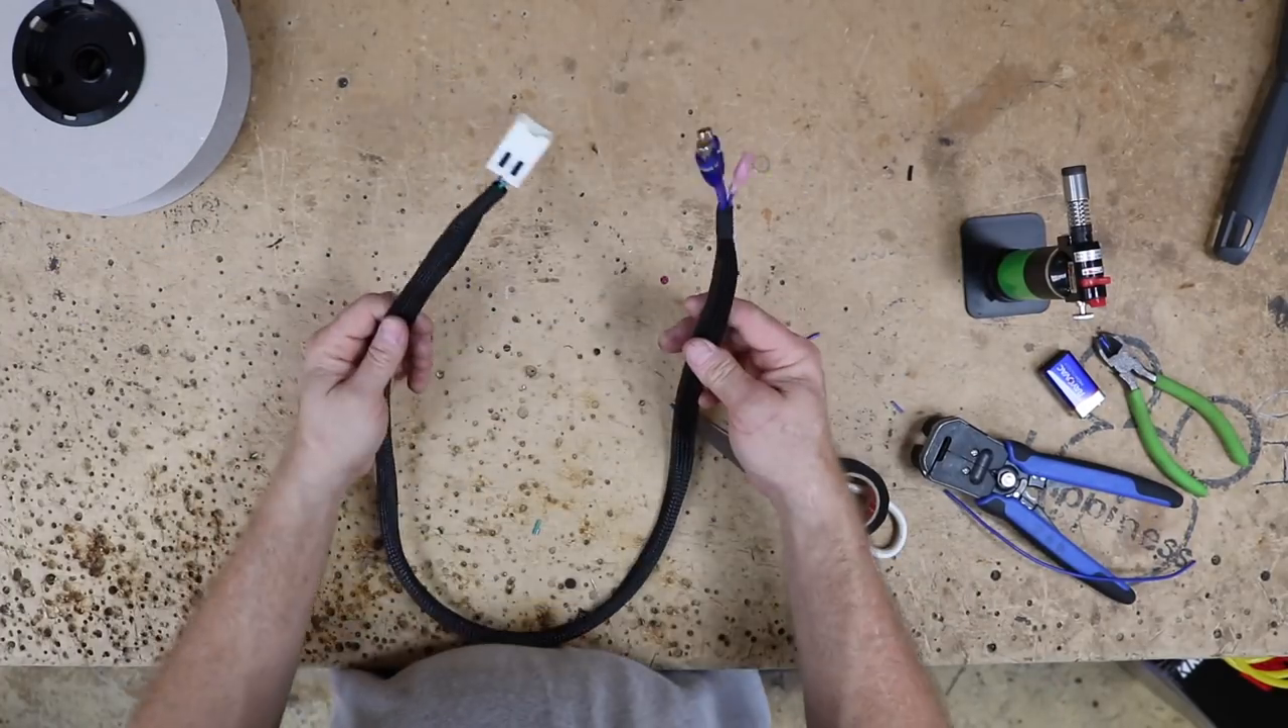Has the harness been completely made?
Yes.